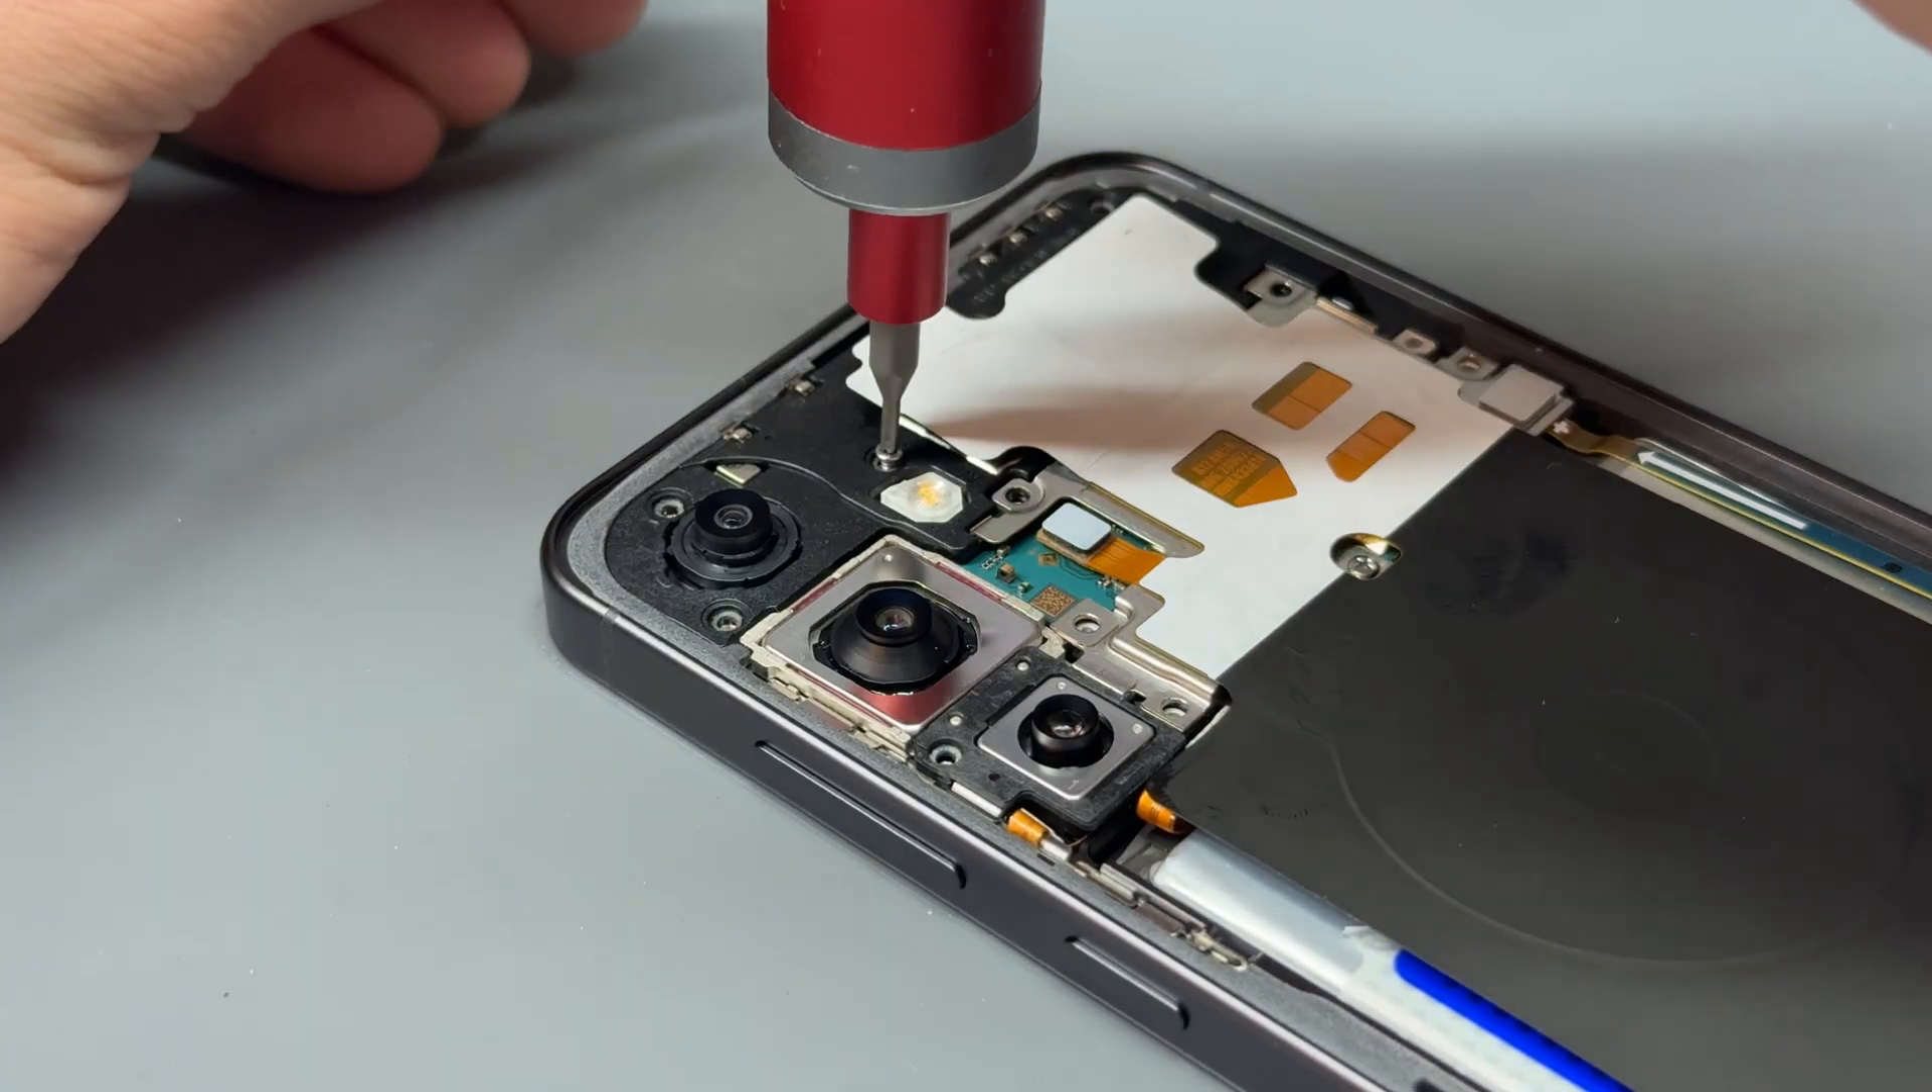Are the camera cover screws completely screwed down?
No.